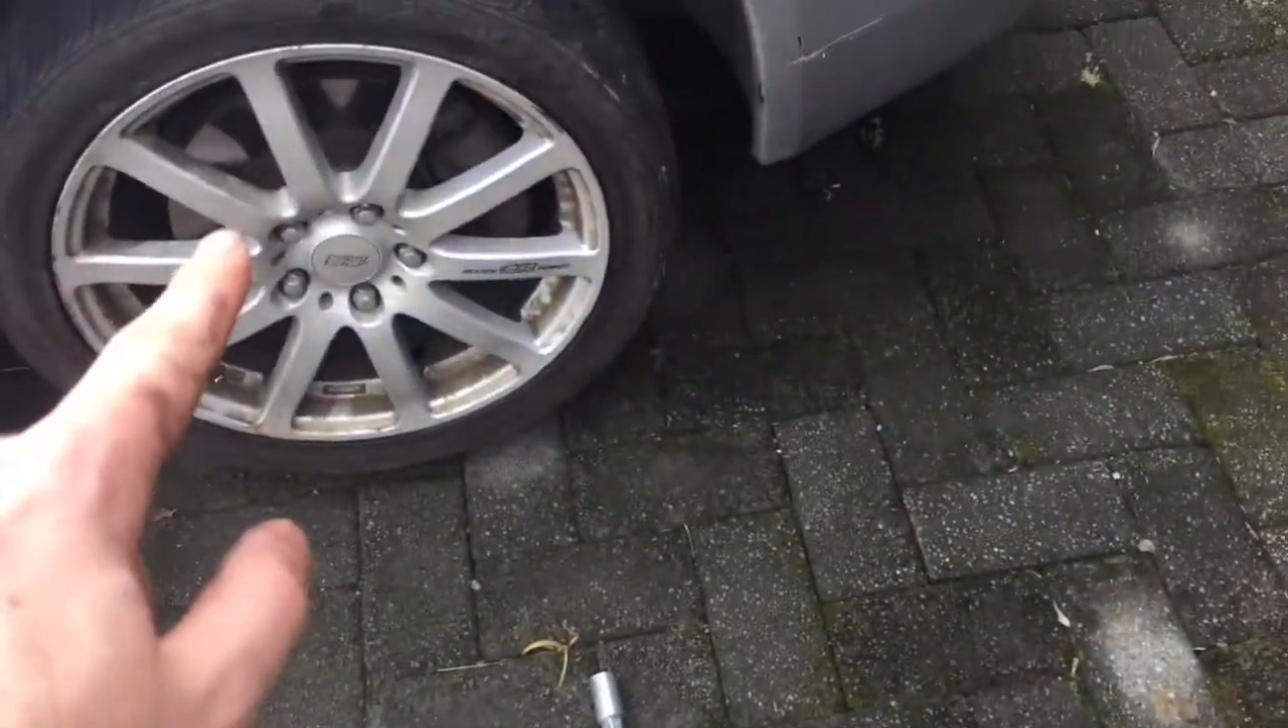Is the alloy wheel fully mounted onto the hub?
Yes.